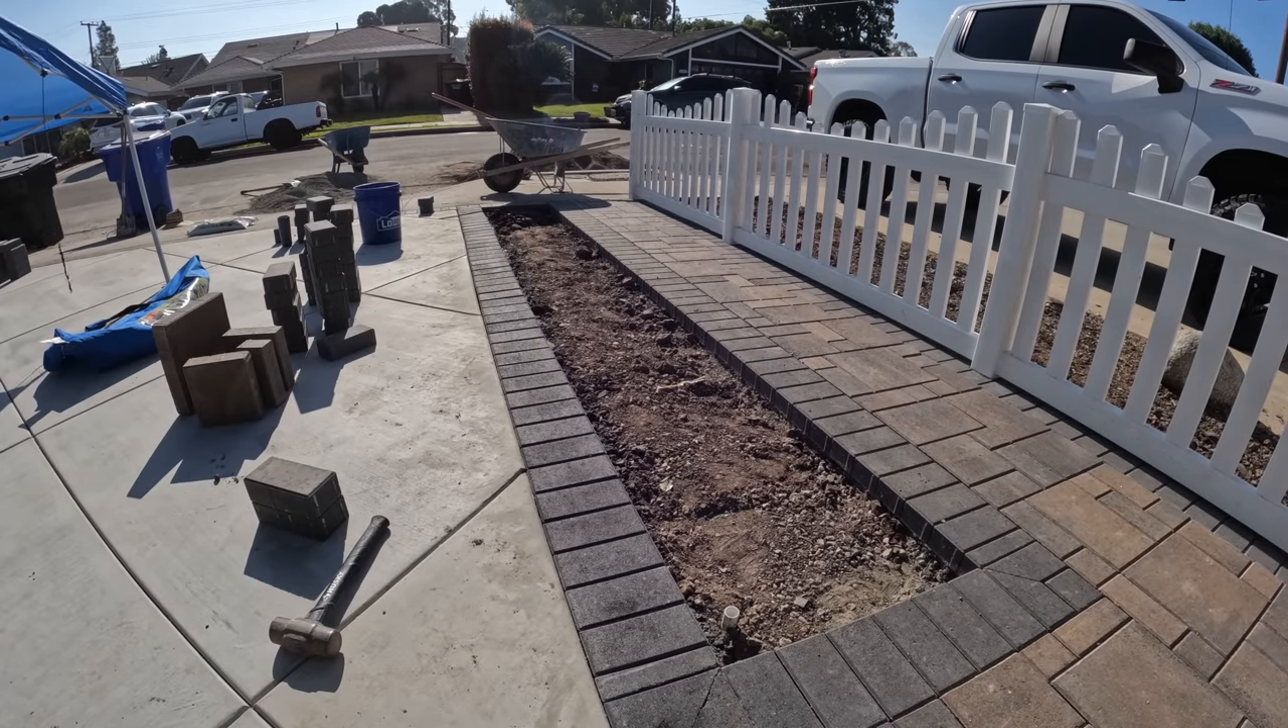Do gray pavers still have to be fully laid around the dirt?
No.